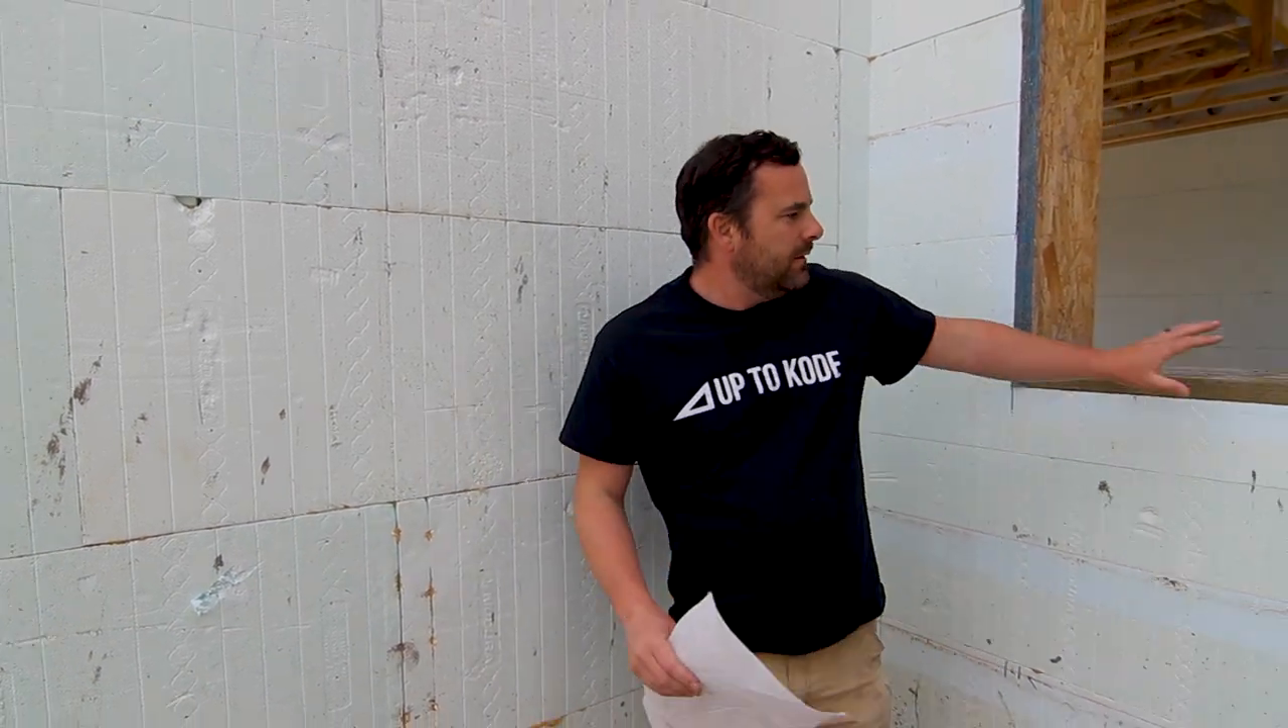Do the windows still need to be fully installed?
Yes.